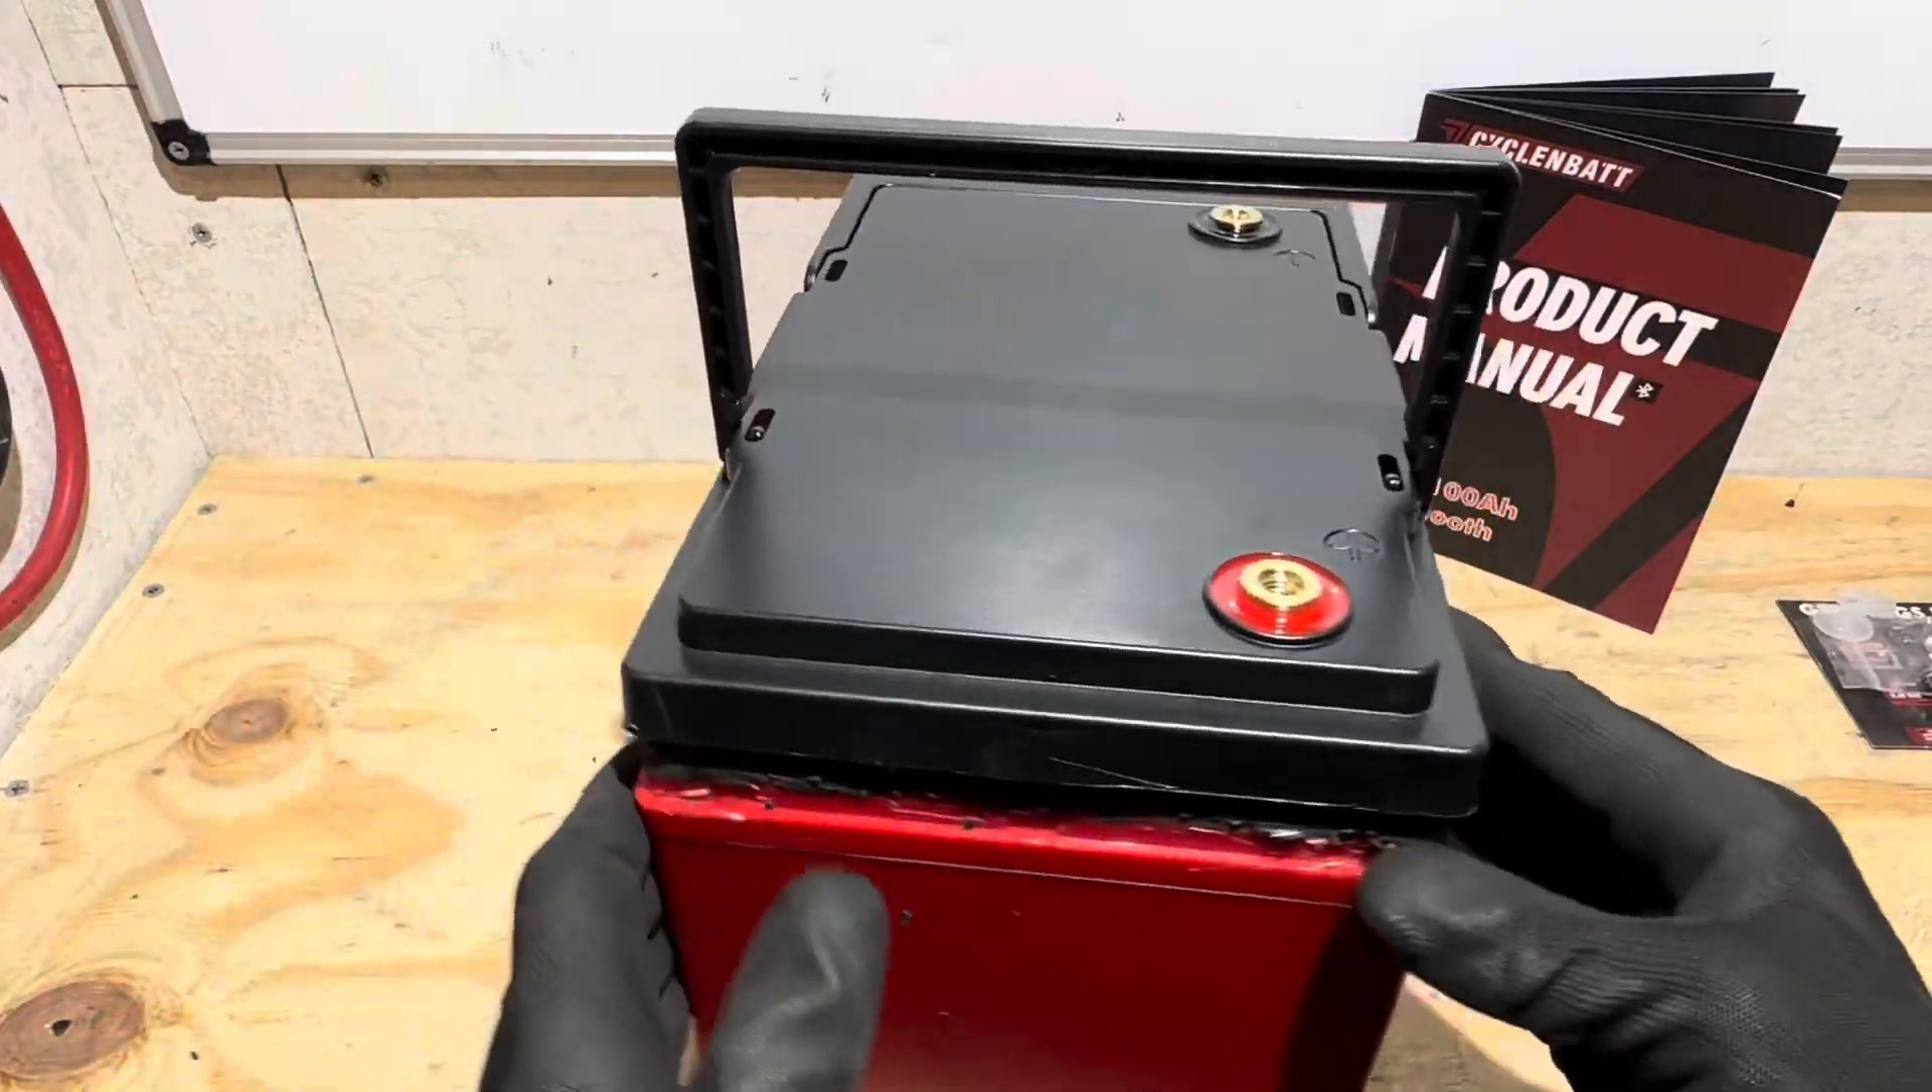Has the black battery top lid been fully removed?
No.